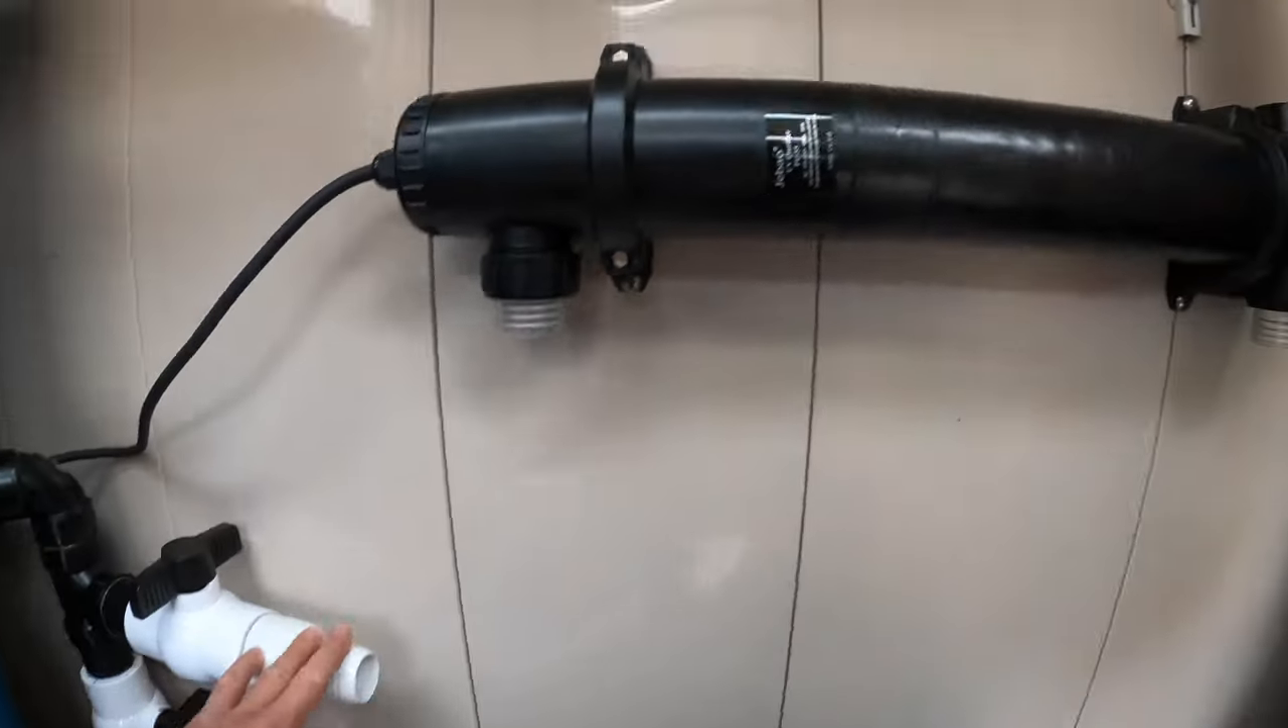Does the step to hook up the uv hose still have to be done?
Yes.